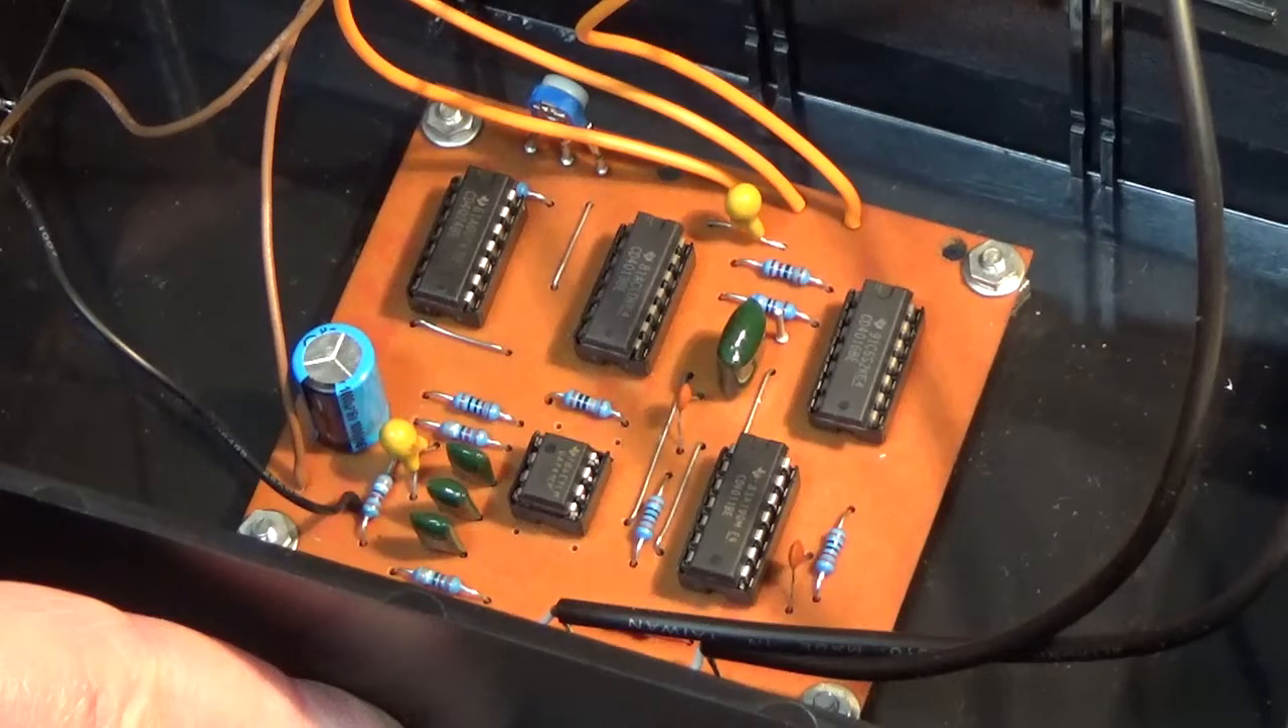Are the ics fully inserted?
Yes.